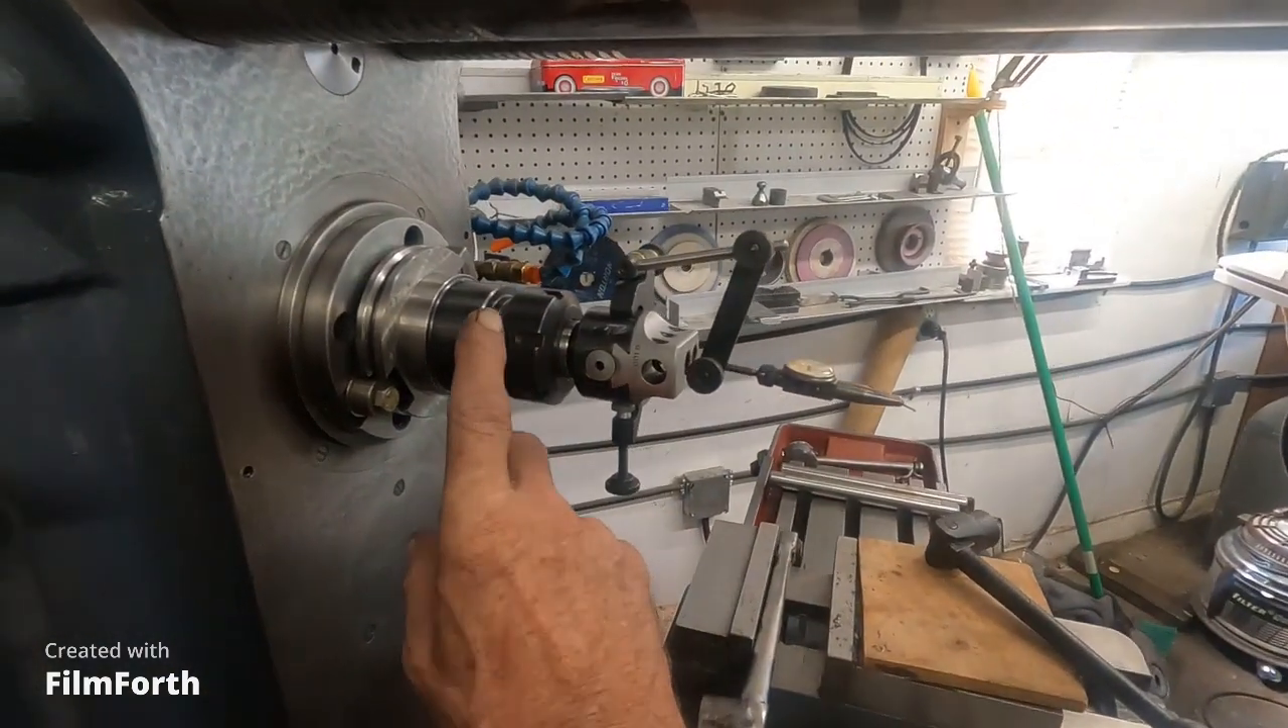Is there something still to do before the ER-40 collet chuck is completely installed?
No.